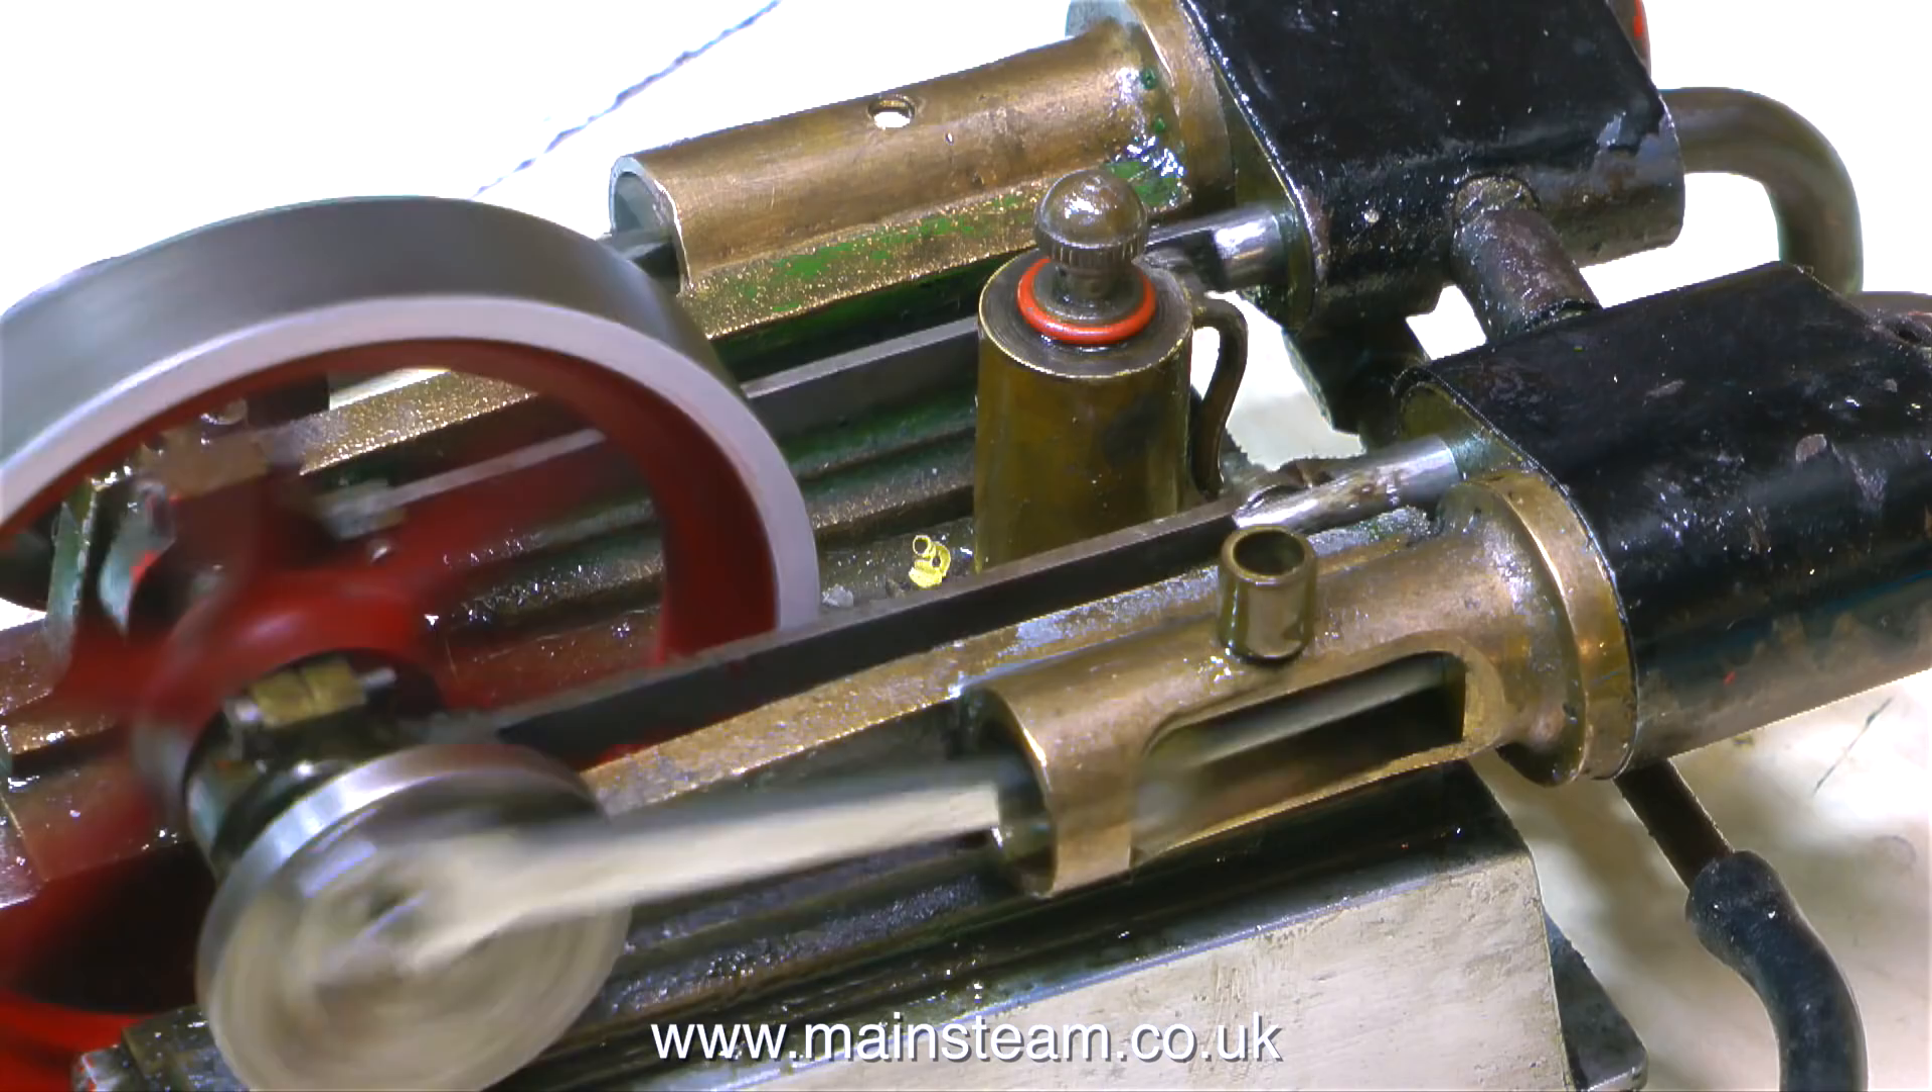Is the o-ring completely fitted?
Yes.